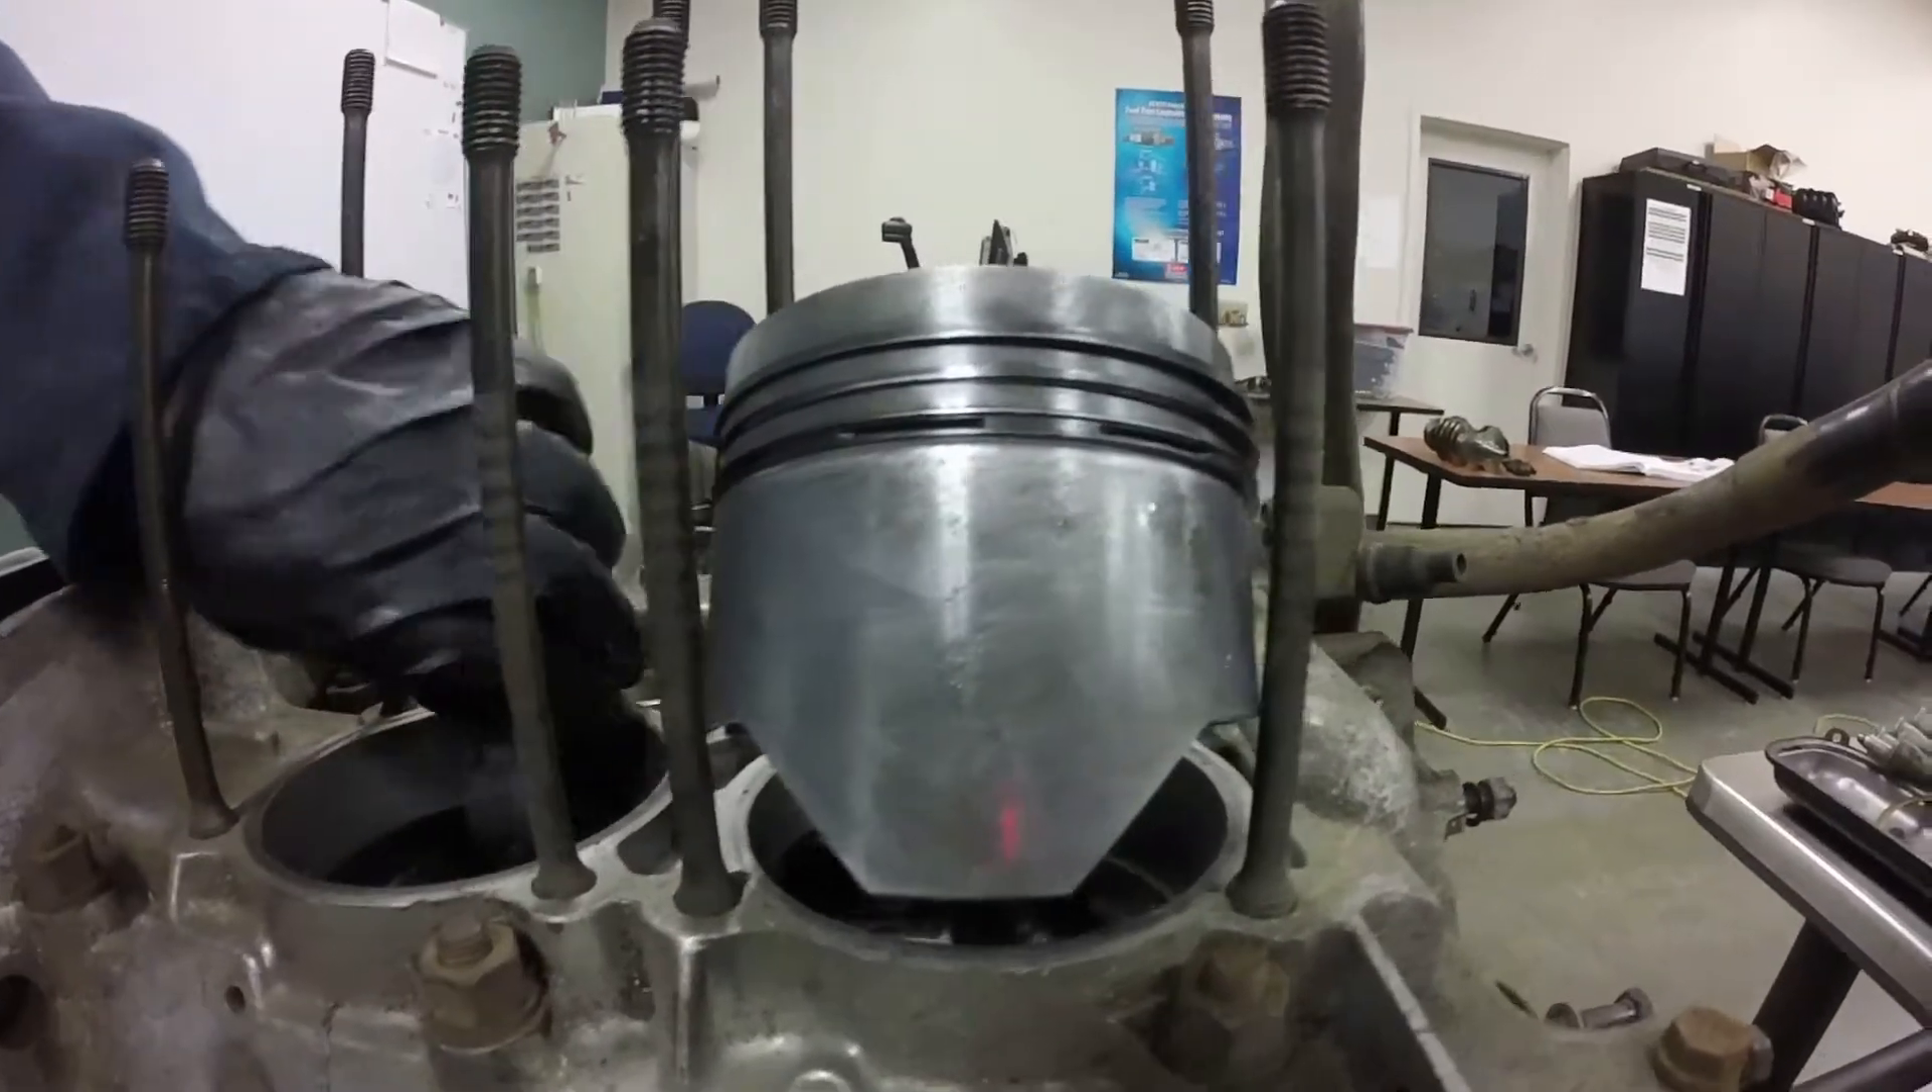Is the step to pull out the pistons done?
No.